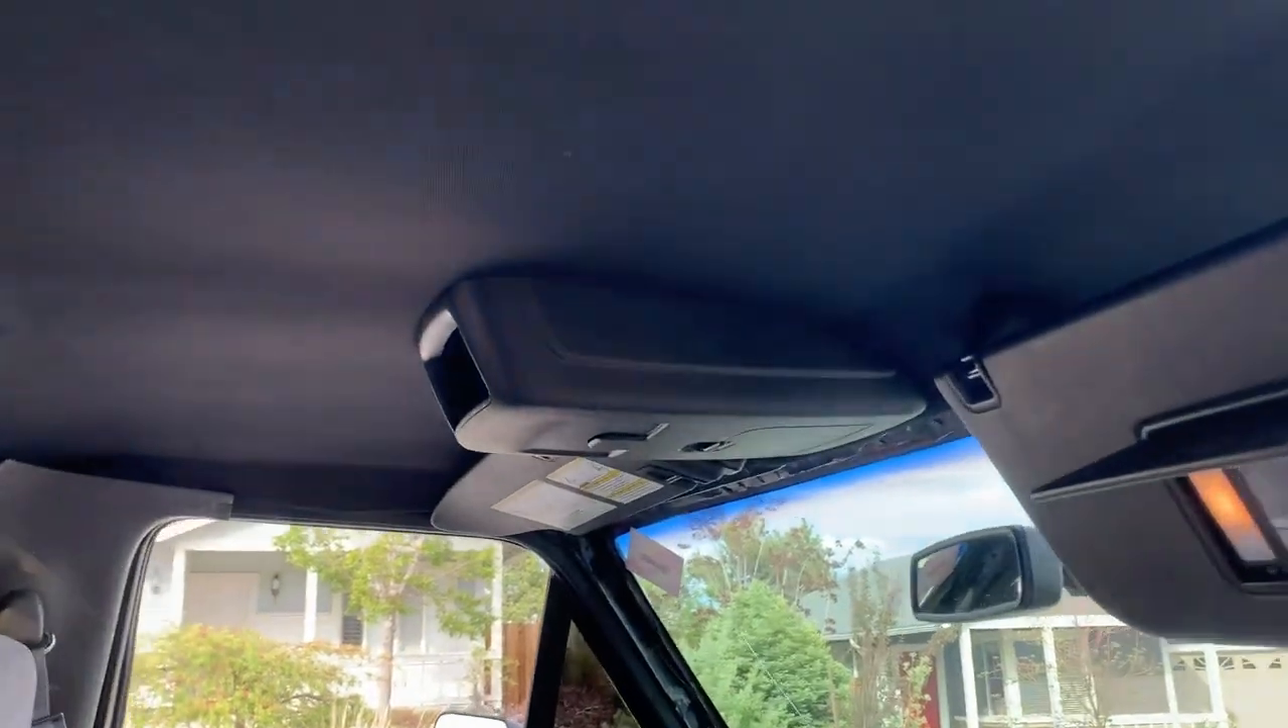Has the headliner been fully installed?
Yes.